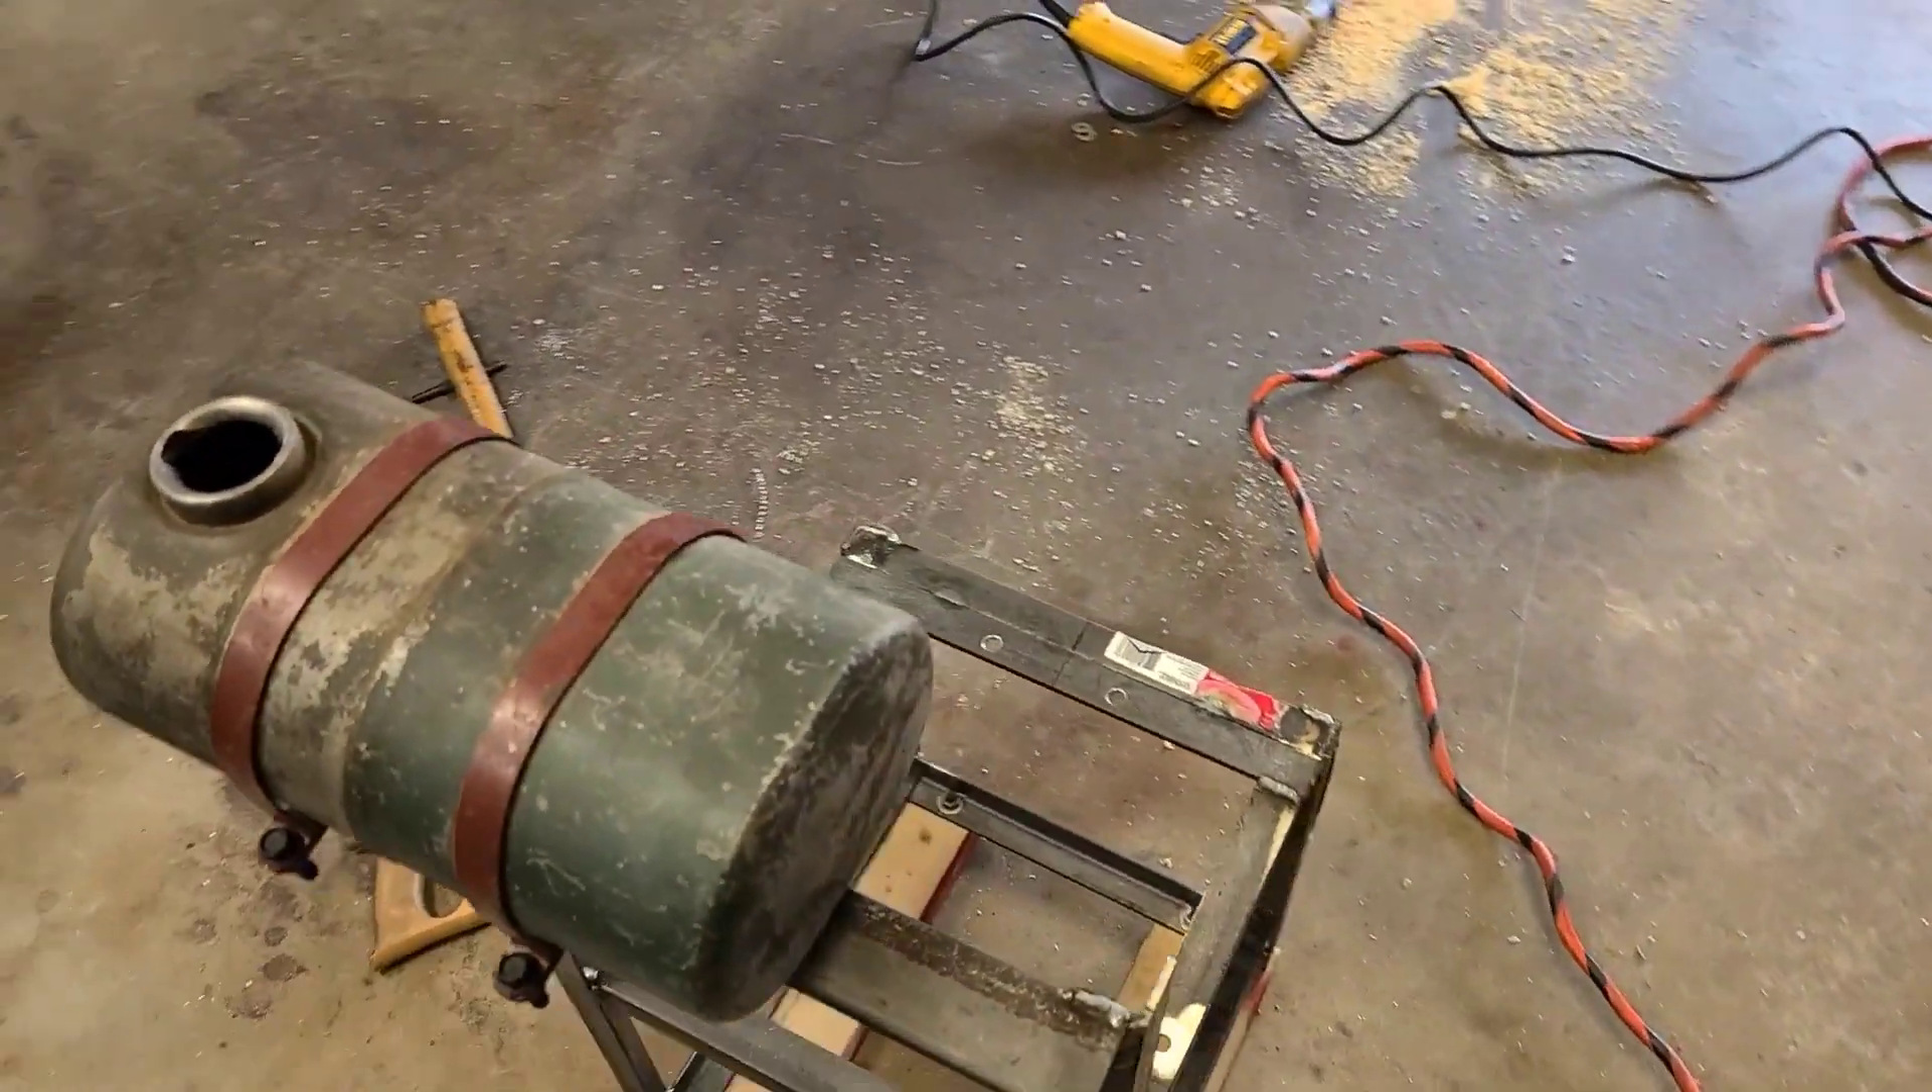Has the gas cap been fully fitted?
No.